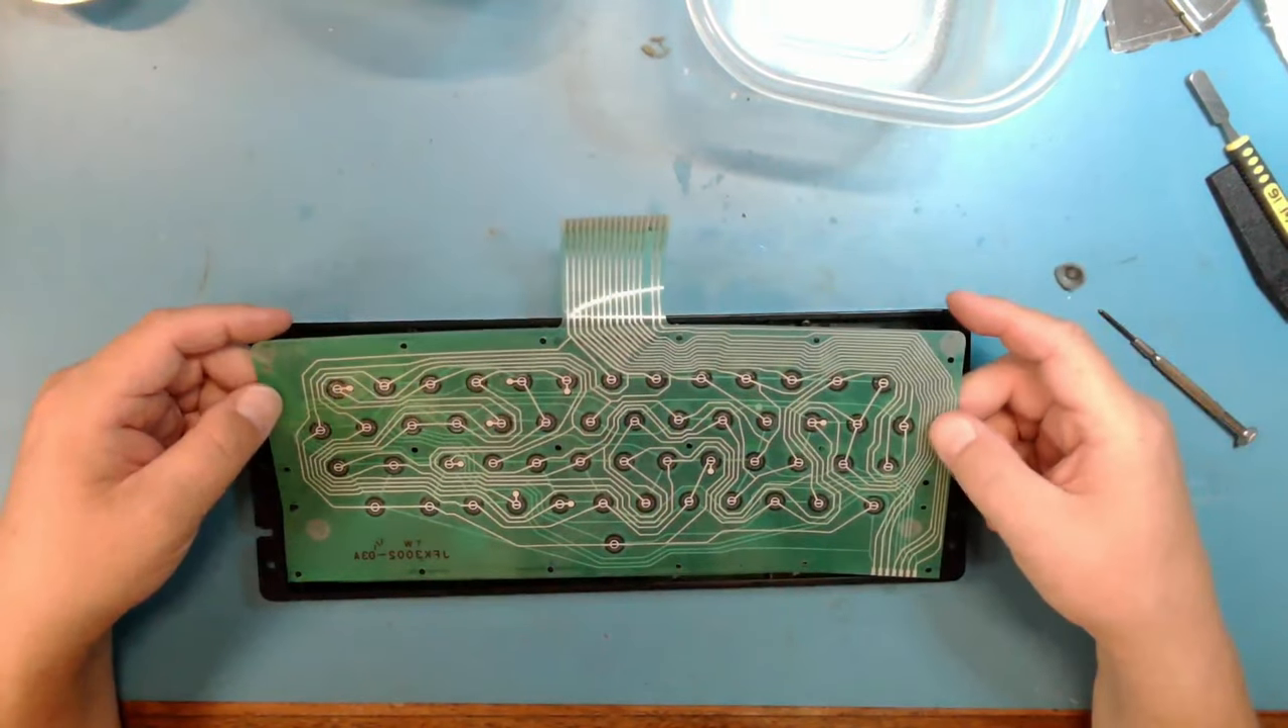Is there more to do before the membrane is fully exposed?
No.